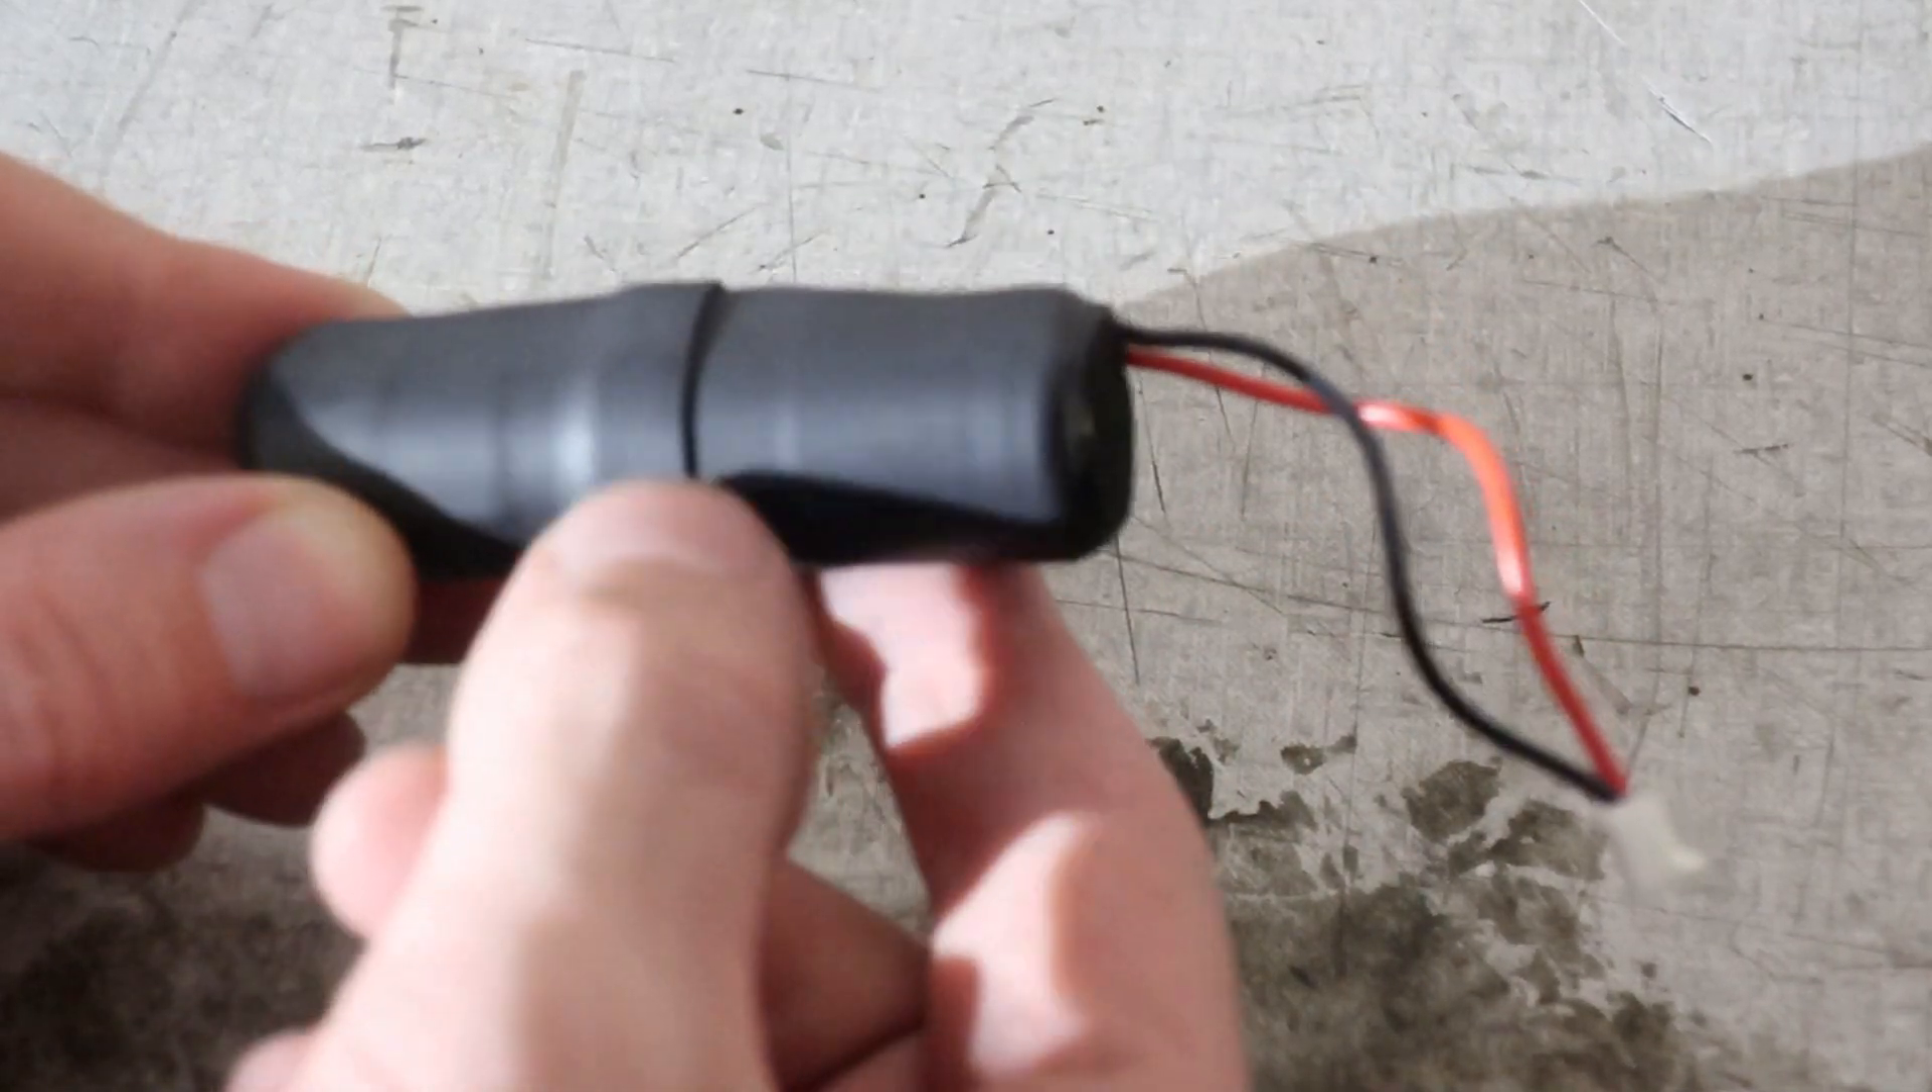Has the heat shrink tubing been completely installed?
Yes.